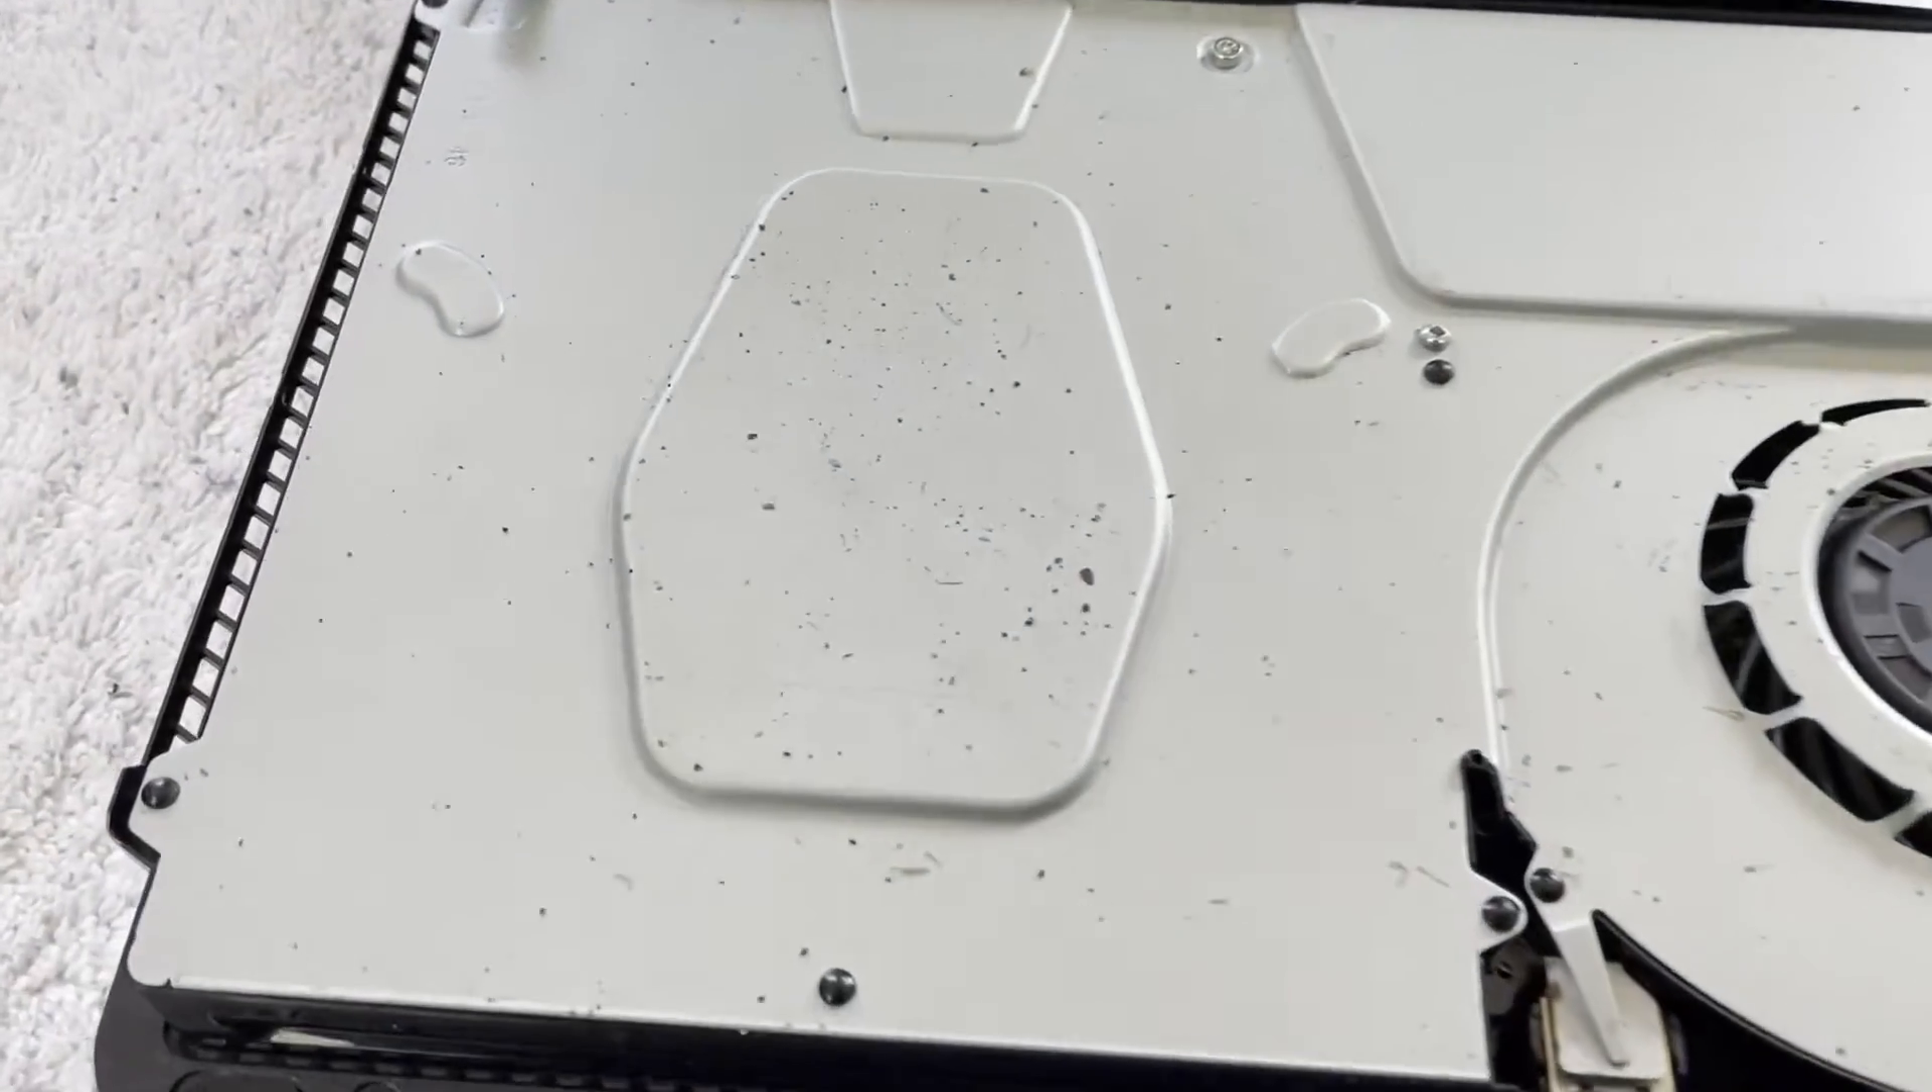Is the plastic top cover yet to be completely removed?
No.